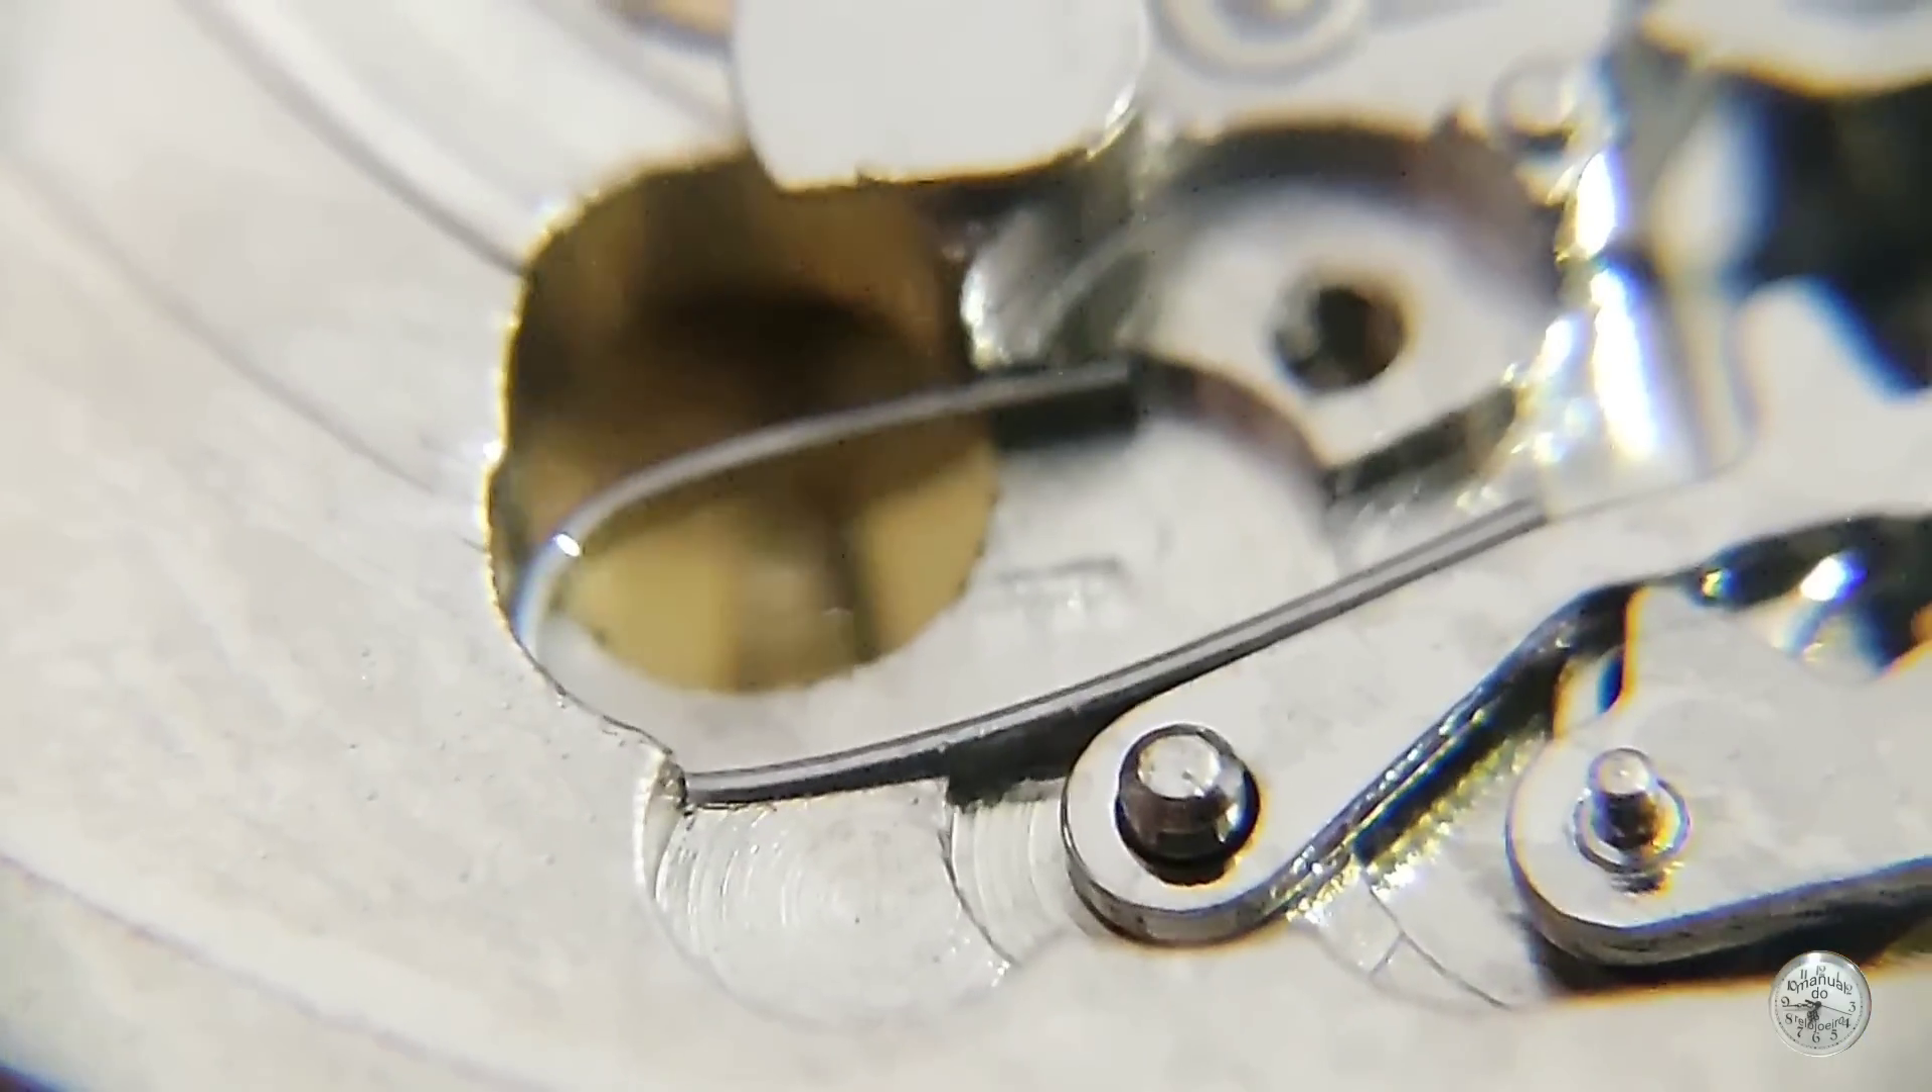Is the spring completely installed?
Yes.